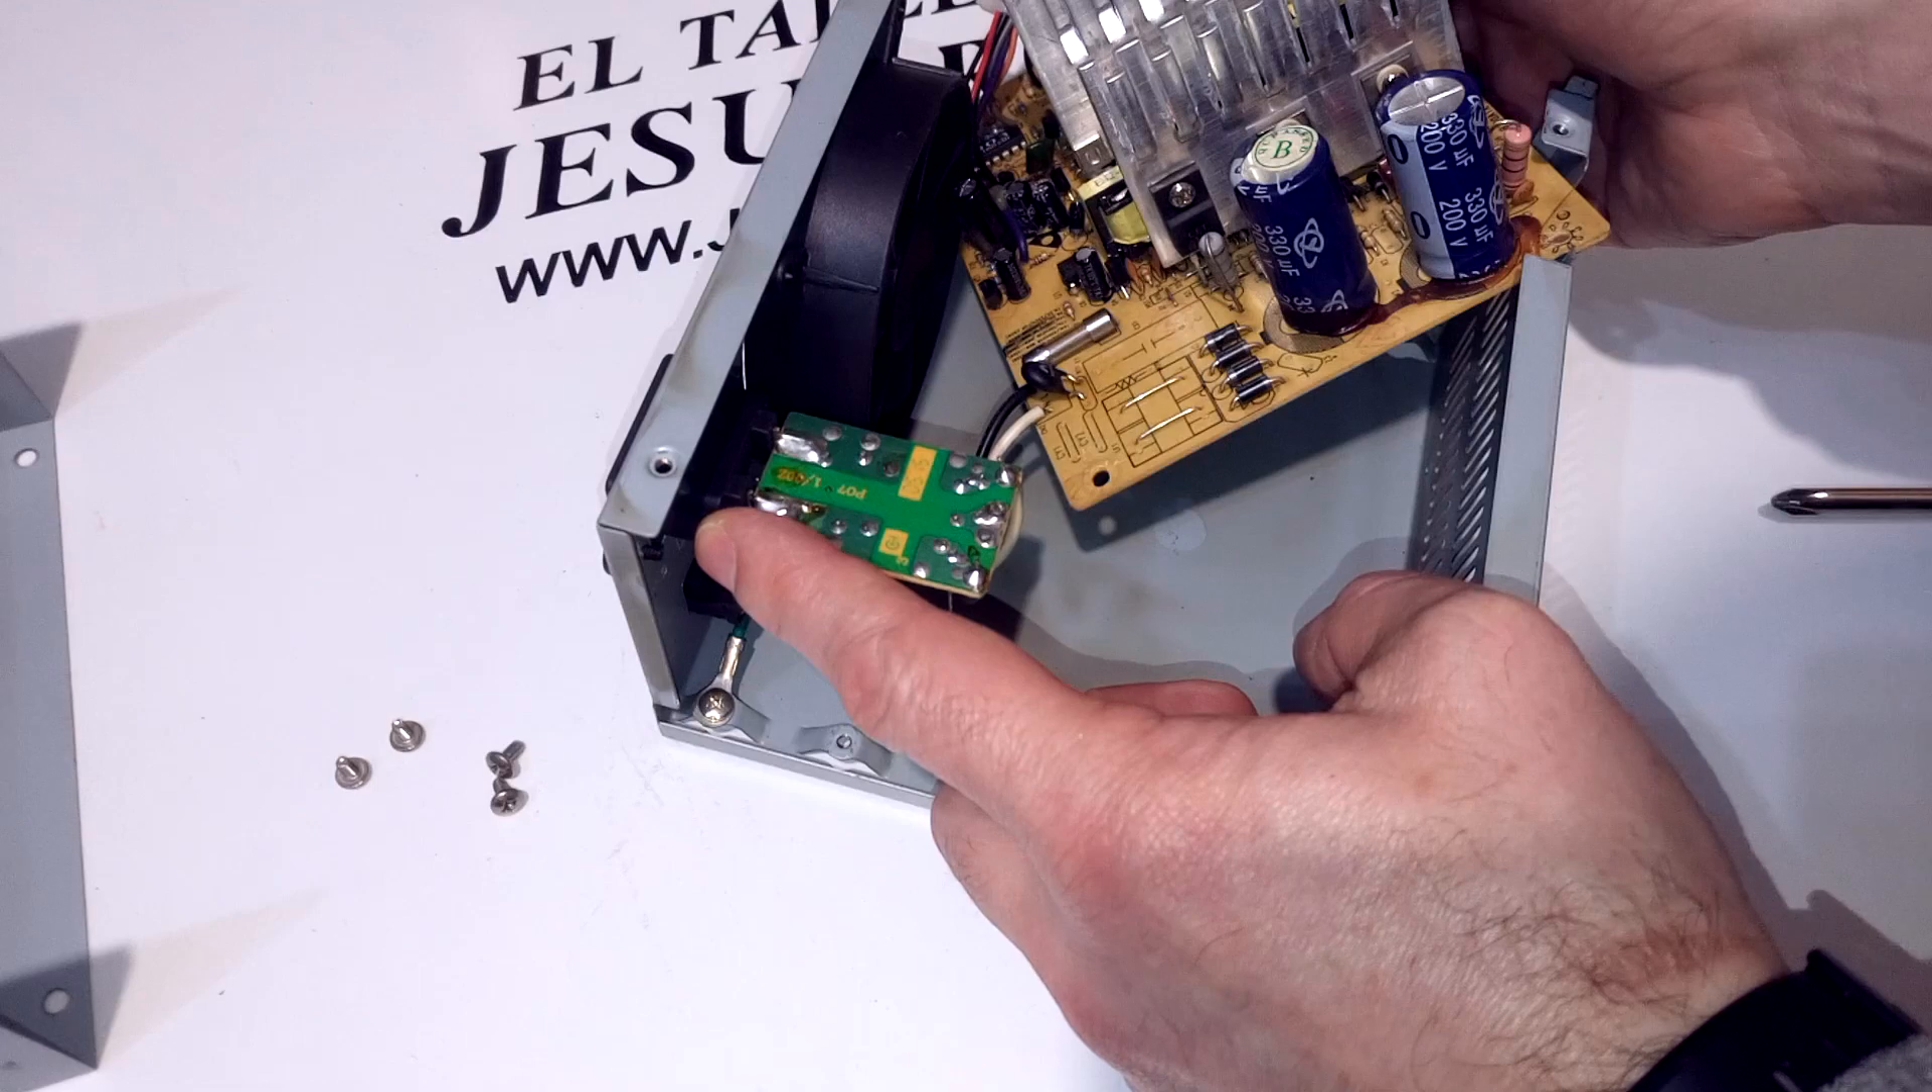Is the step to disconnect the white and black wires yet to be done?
Yes.